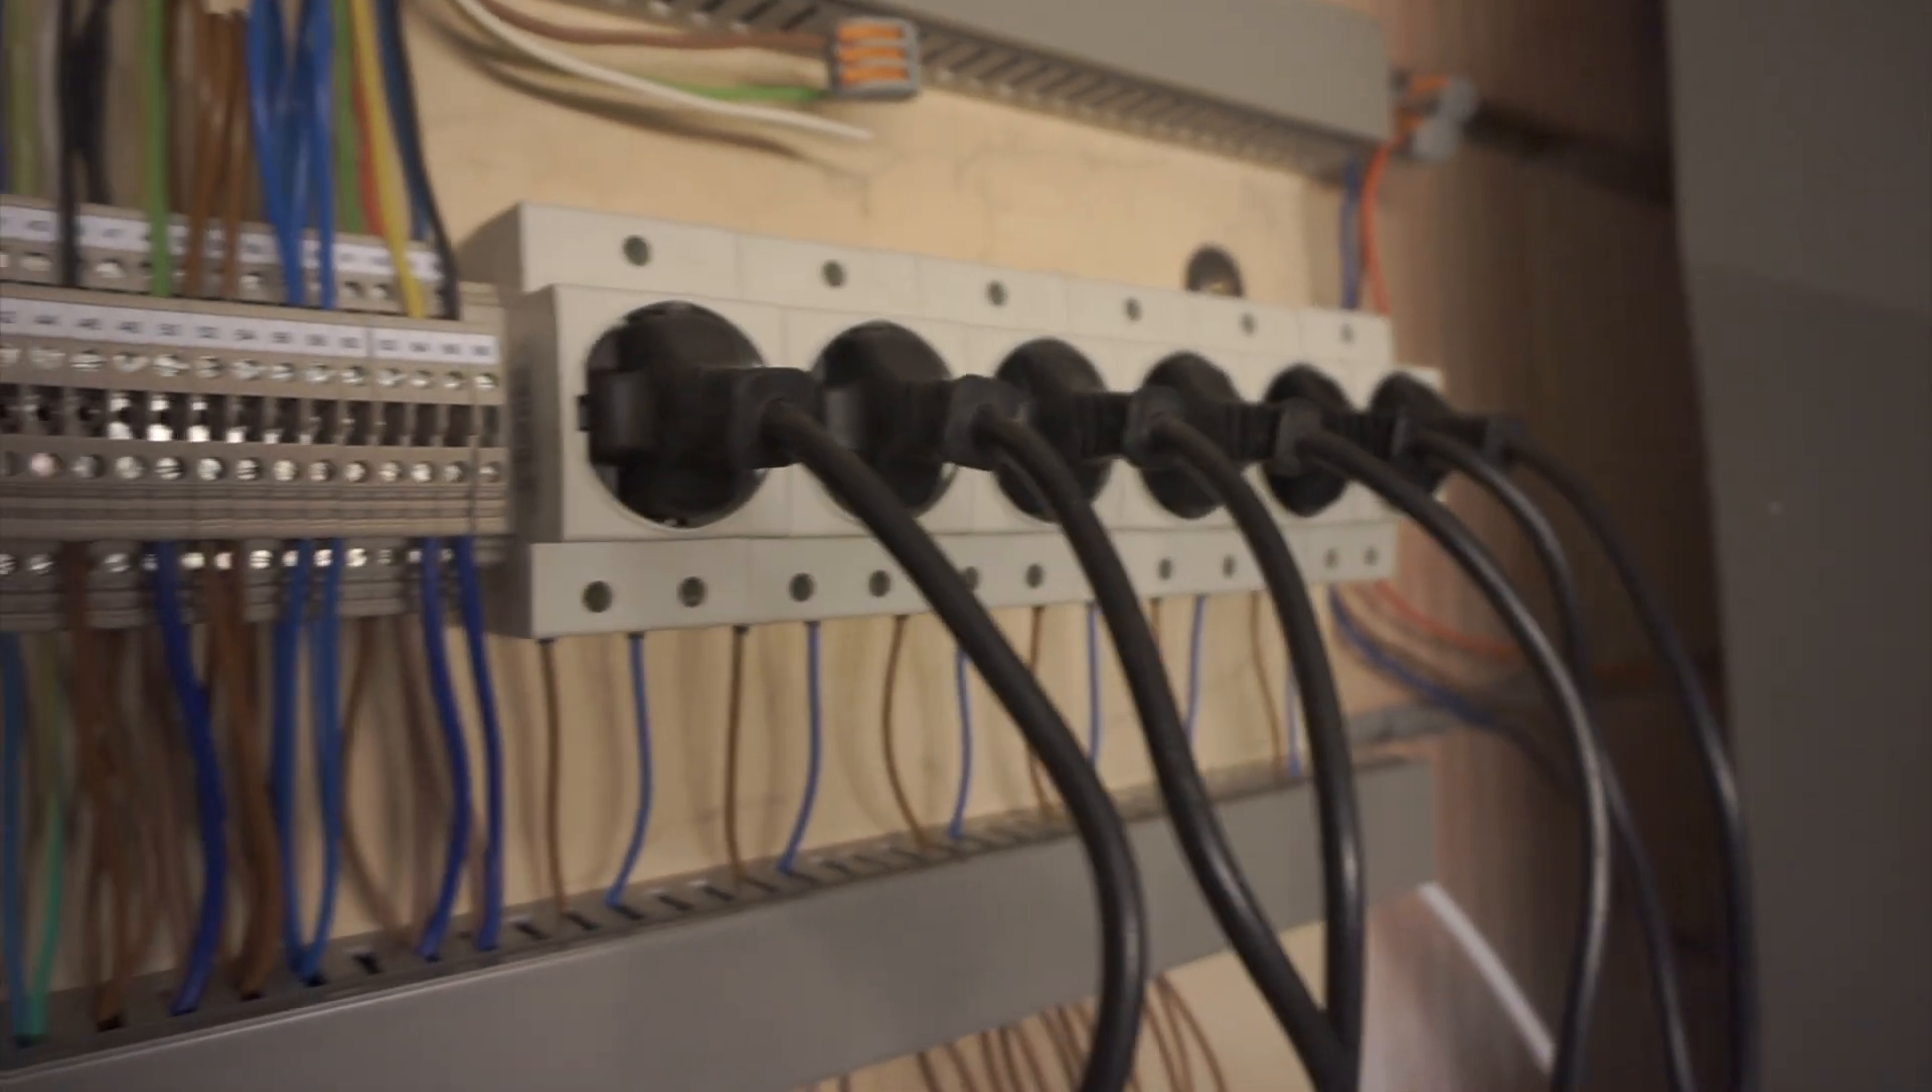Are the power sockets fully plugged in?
Yes.